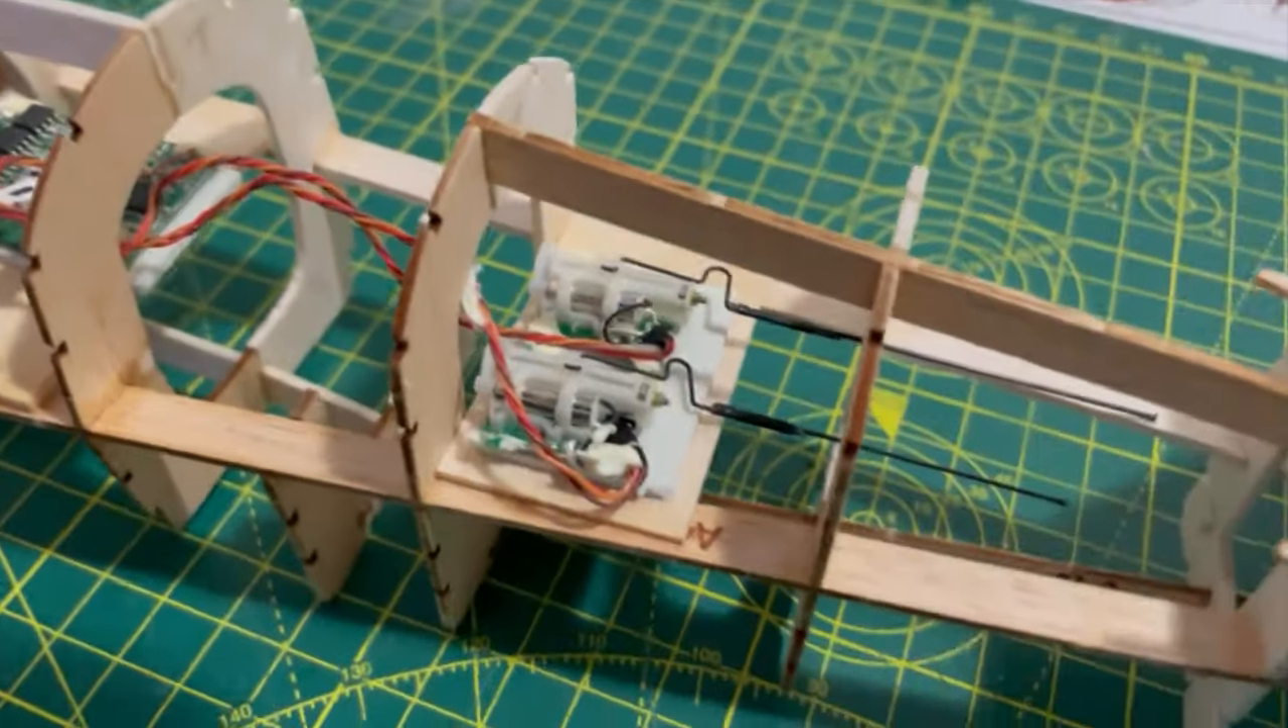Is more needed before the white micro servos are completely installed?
No.